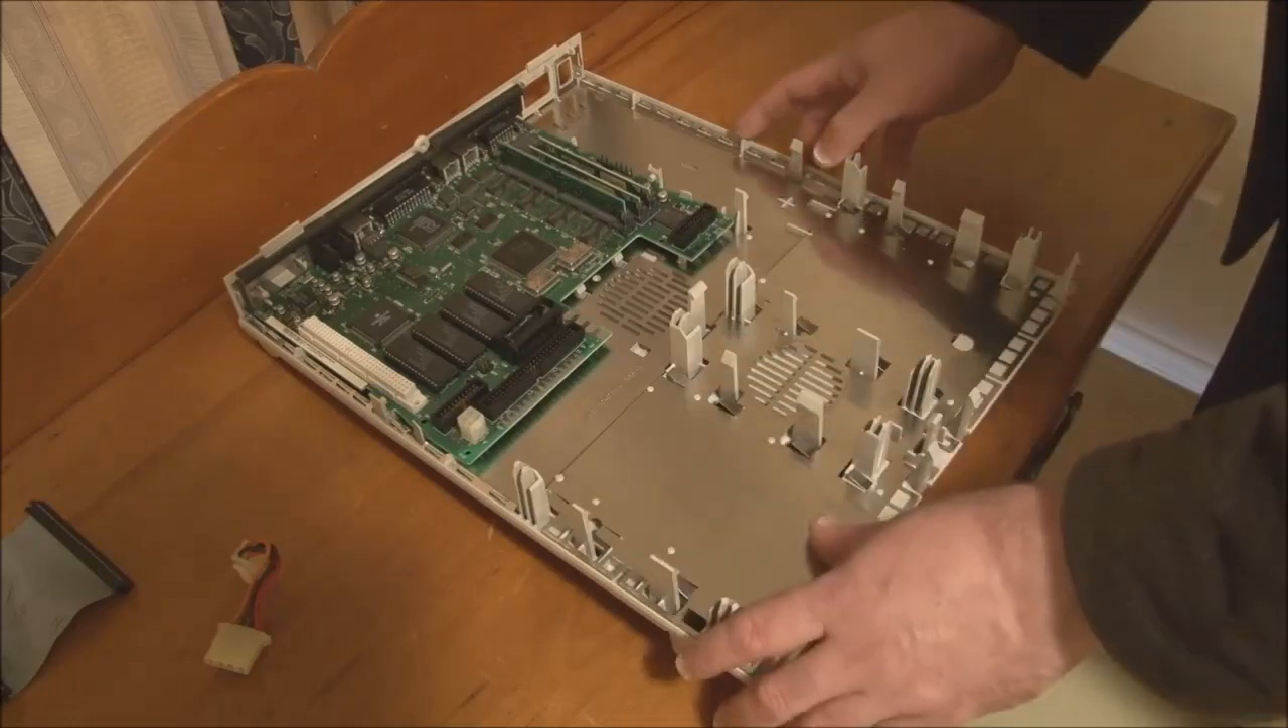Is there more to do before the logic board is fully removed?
Yes.